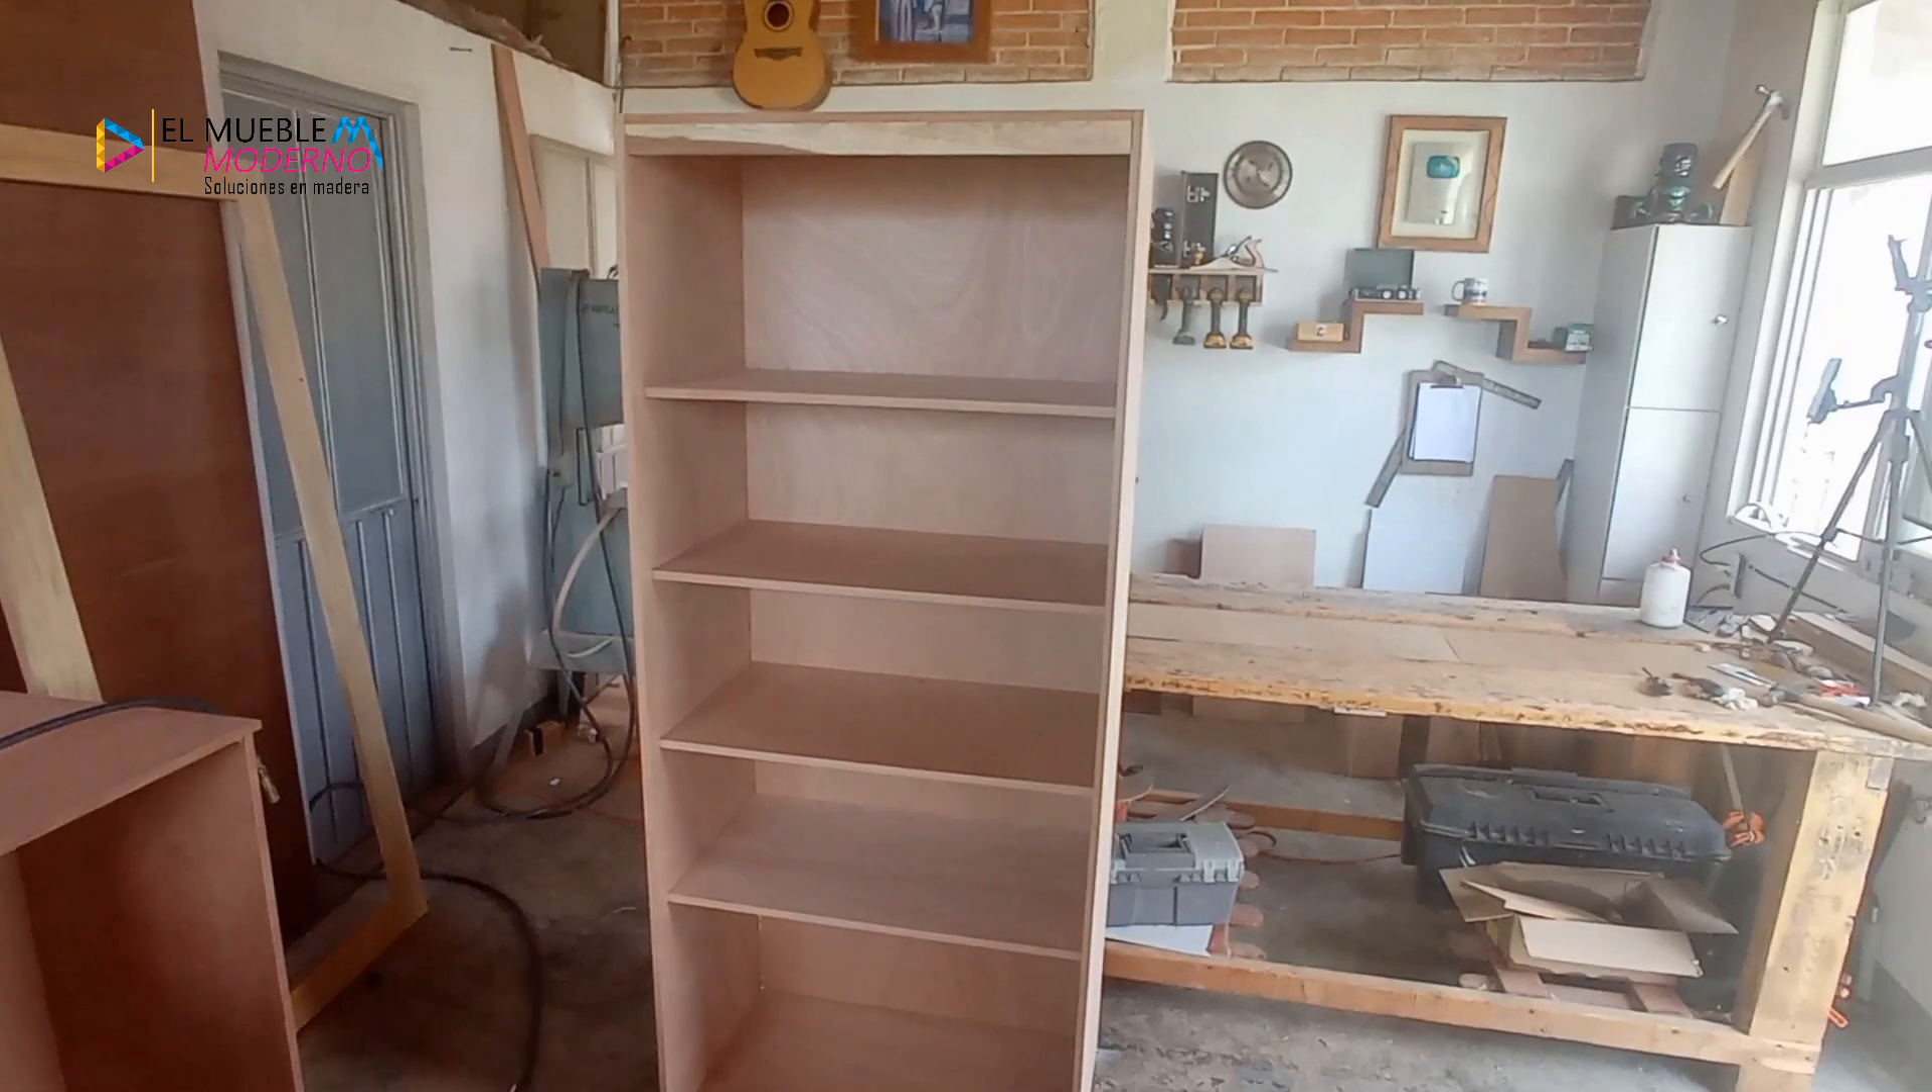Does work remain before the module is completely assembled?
No.